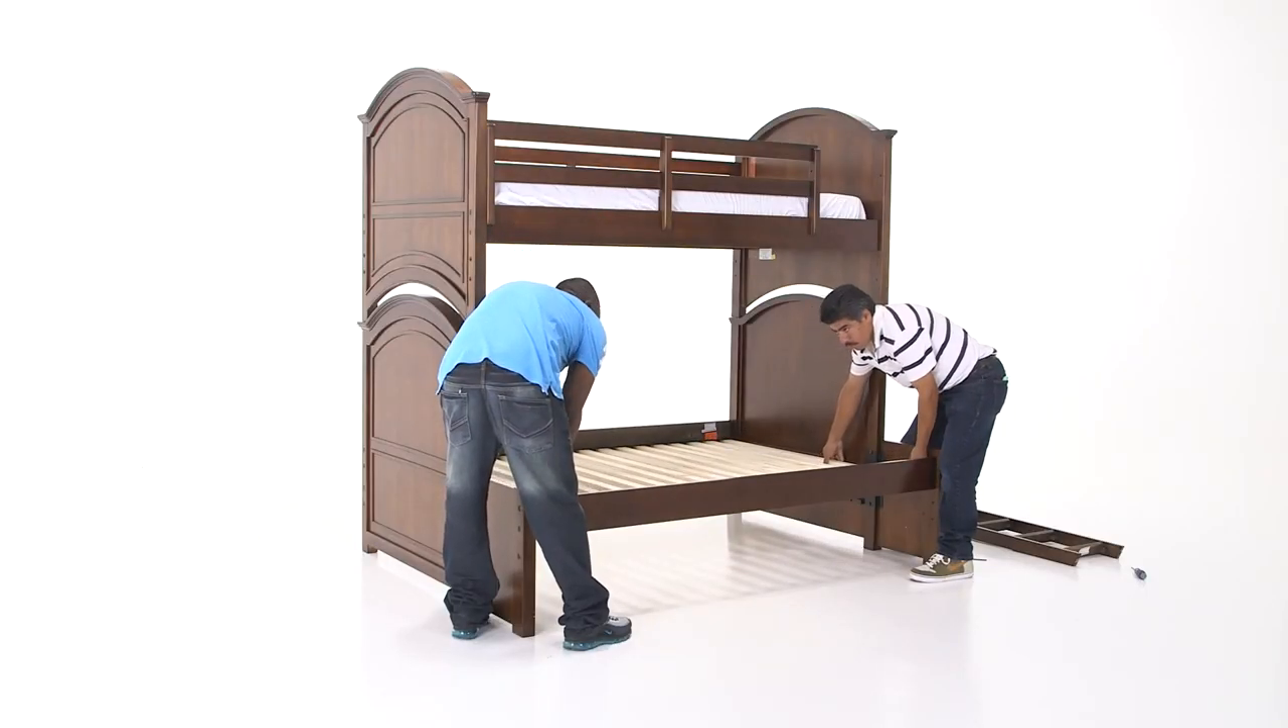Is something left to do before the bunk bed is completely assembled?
Yes.